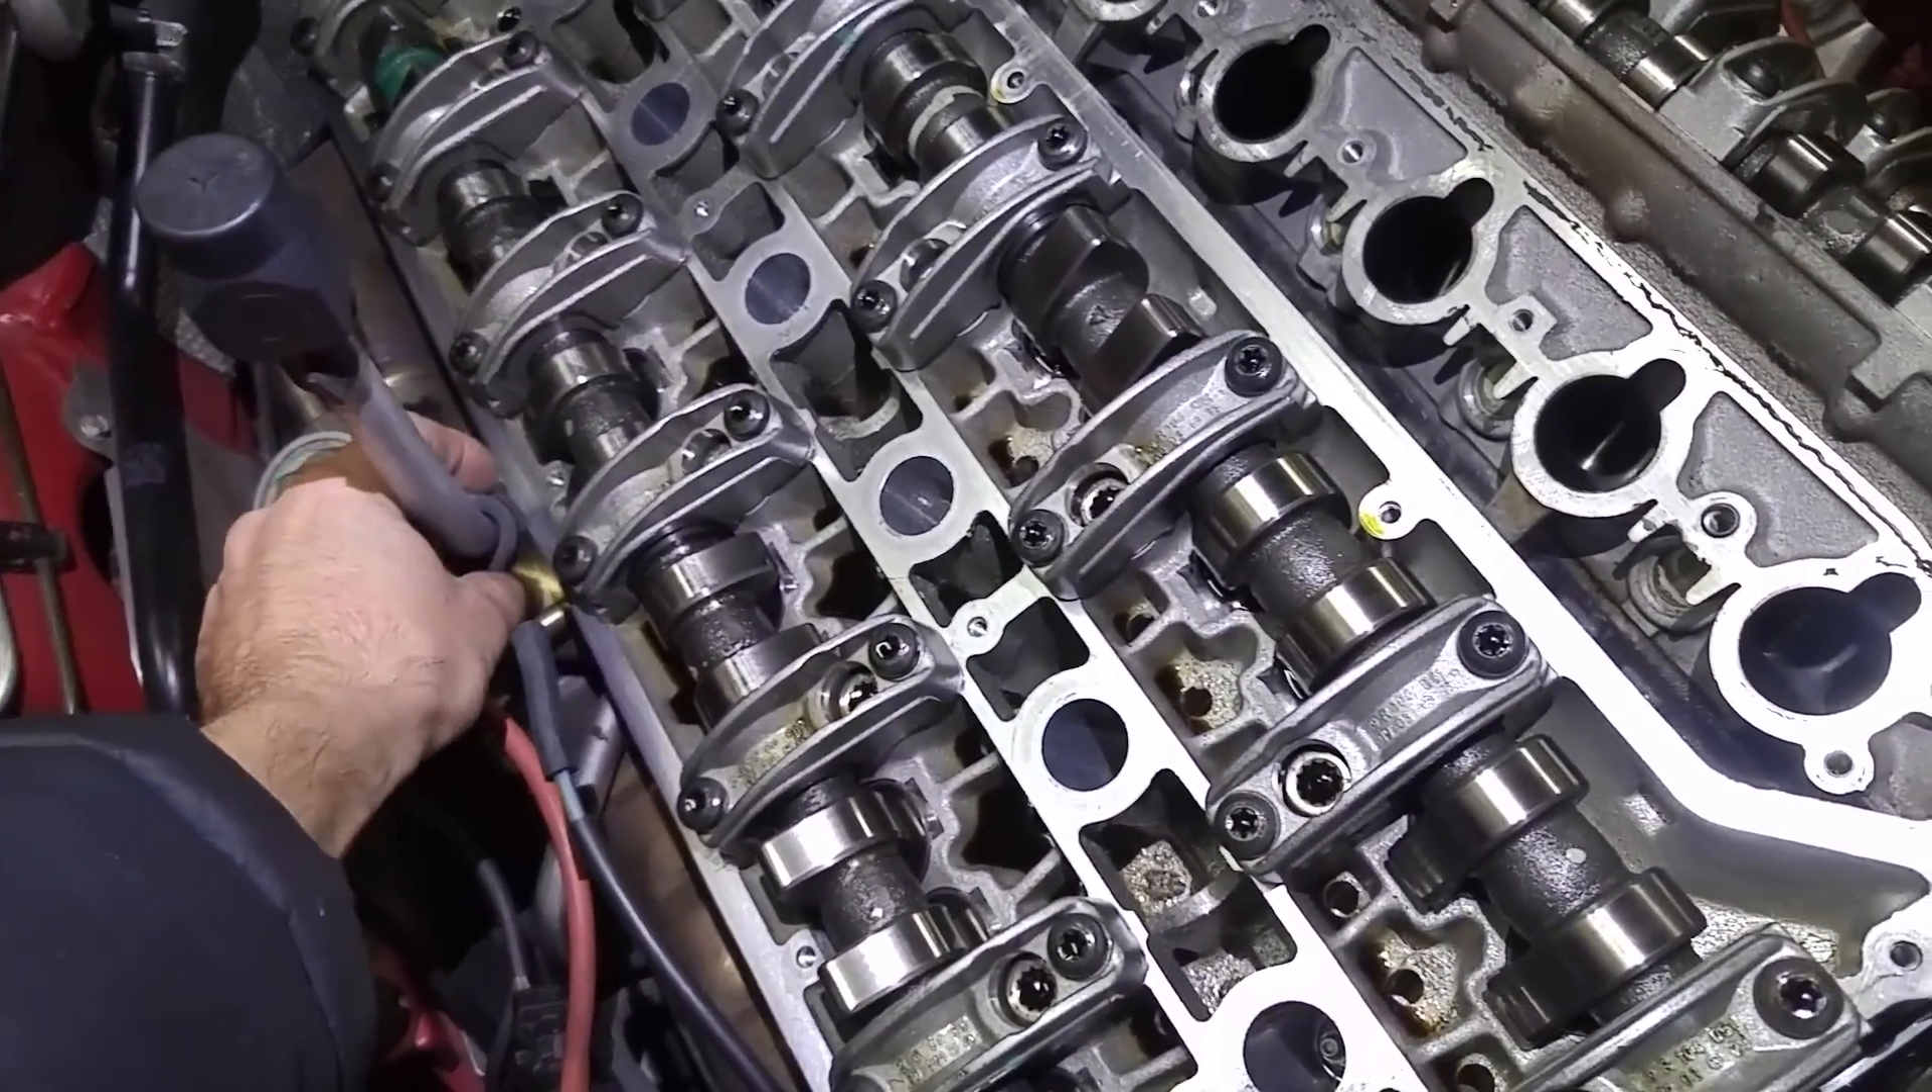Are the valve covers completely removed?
Yes.